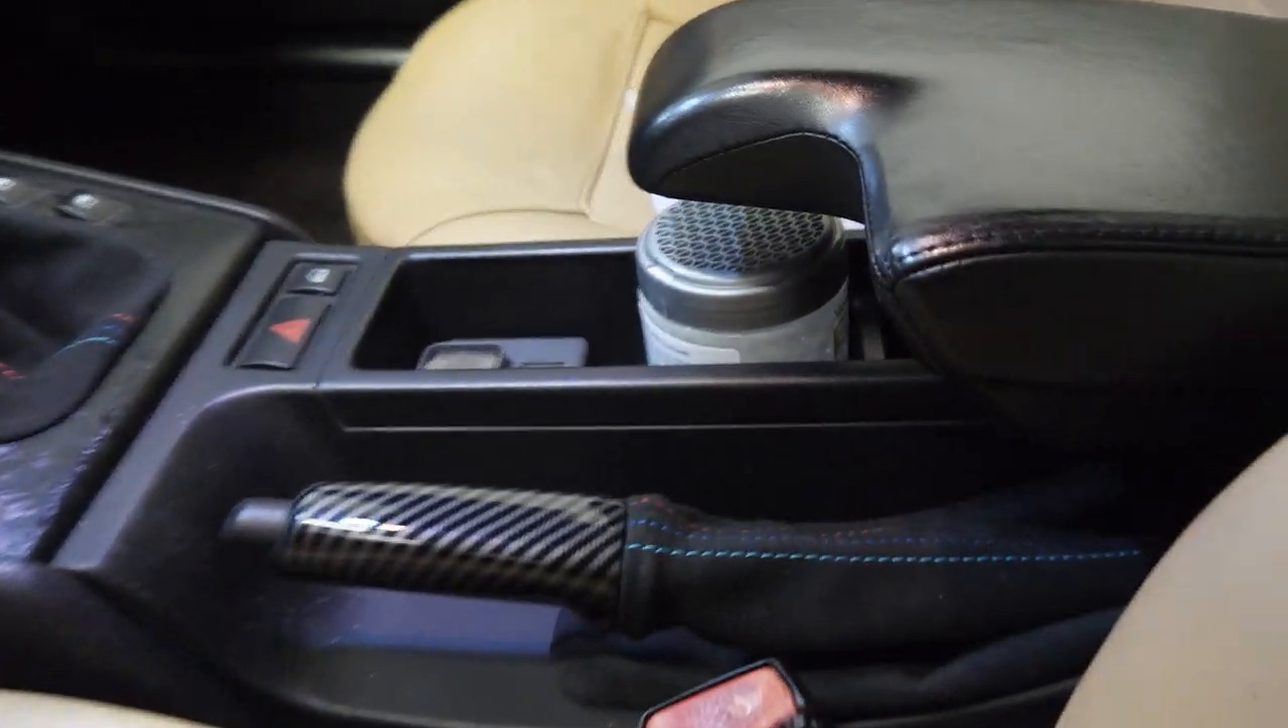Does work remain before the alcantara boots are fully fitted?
No.